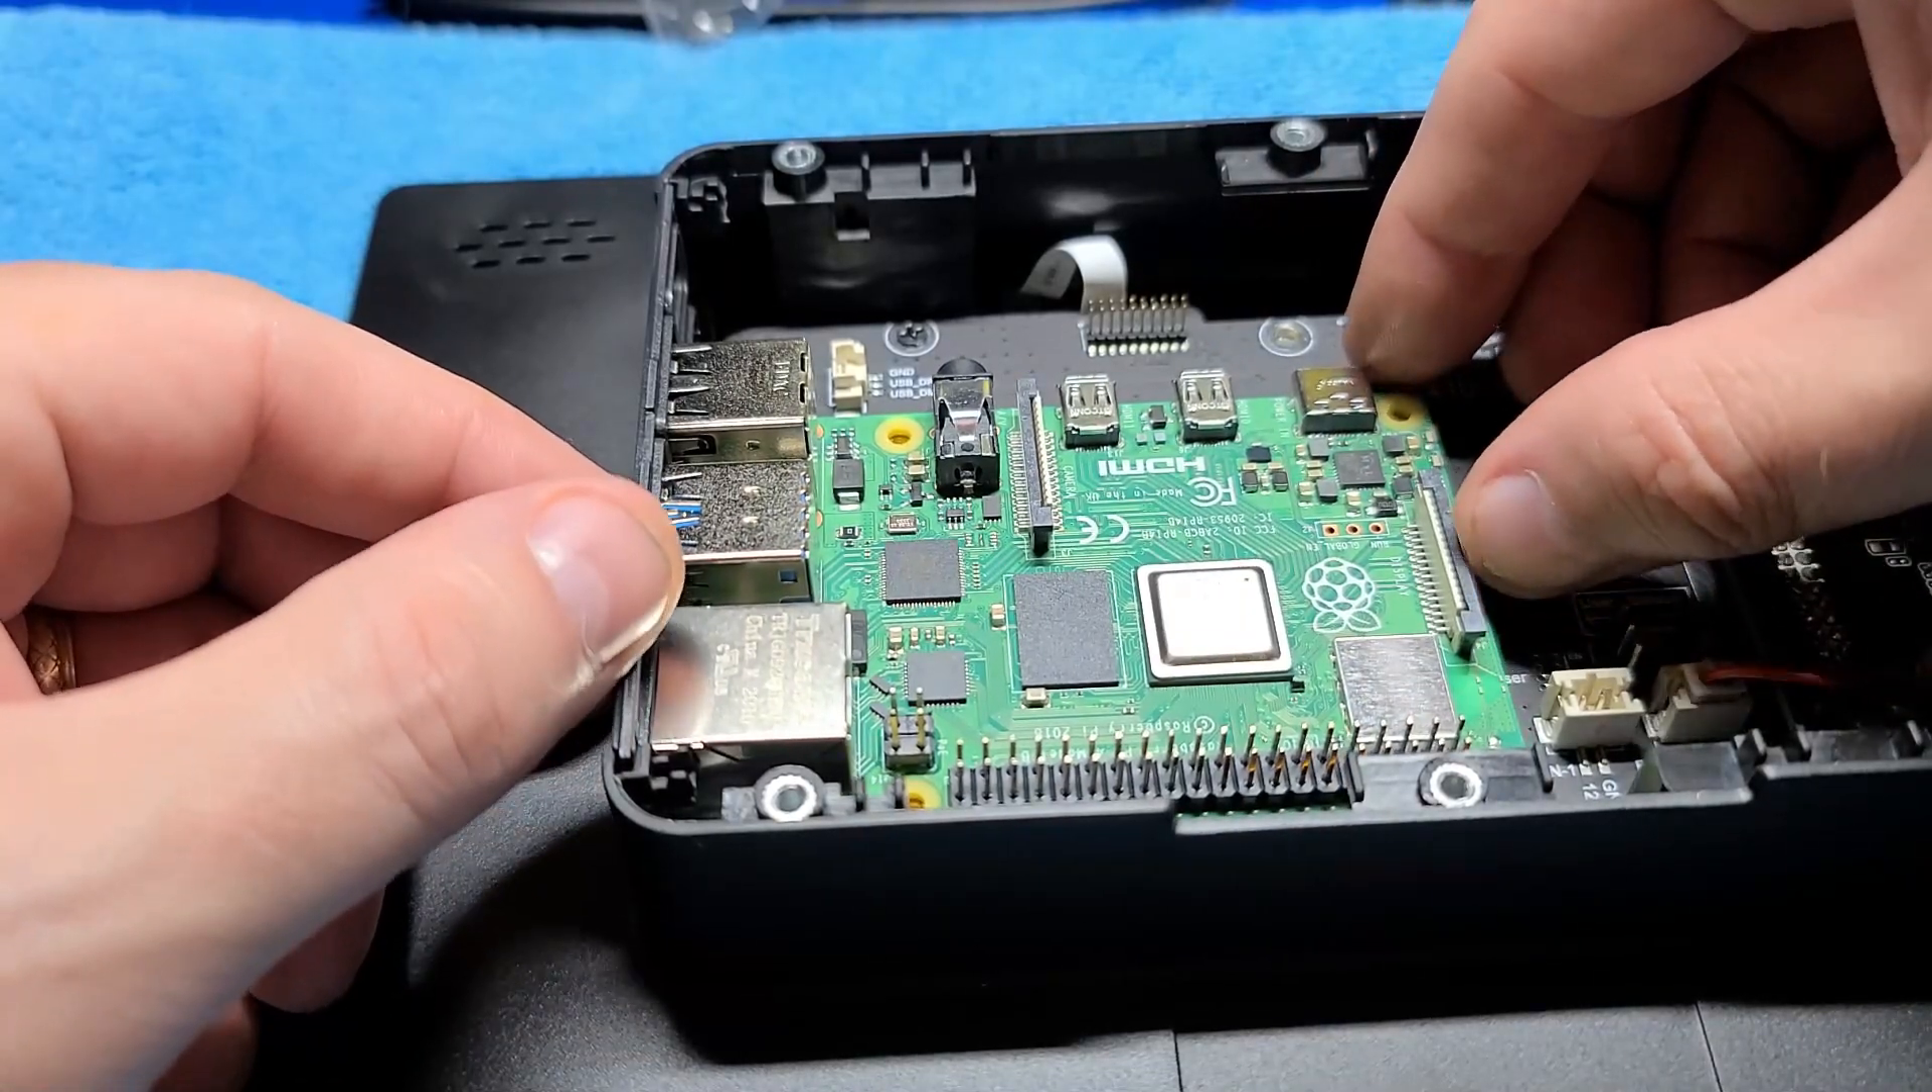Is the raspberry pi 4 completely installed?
No.